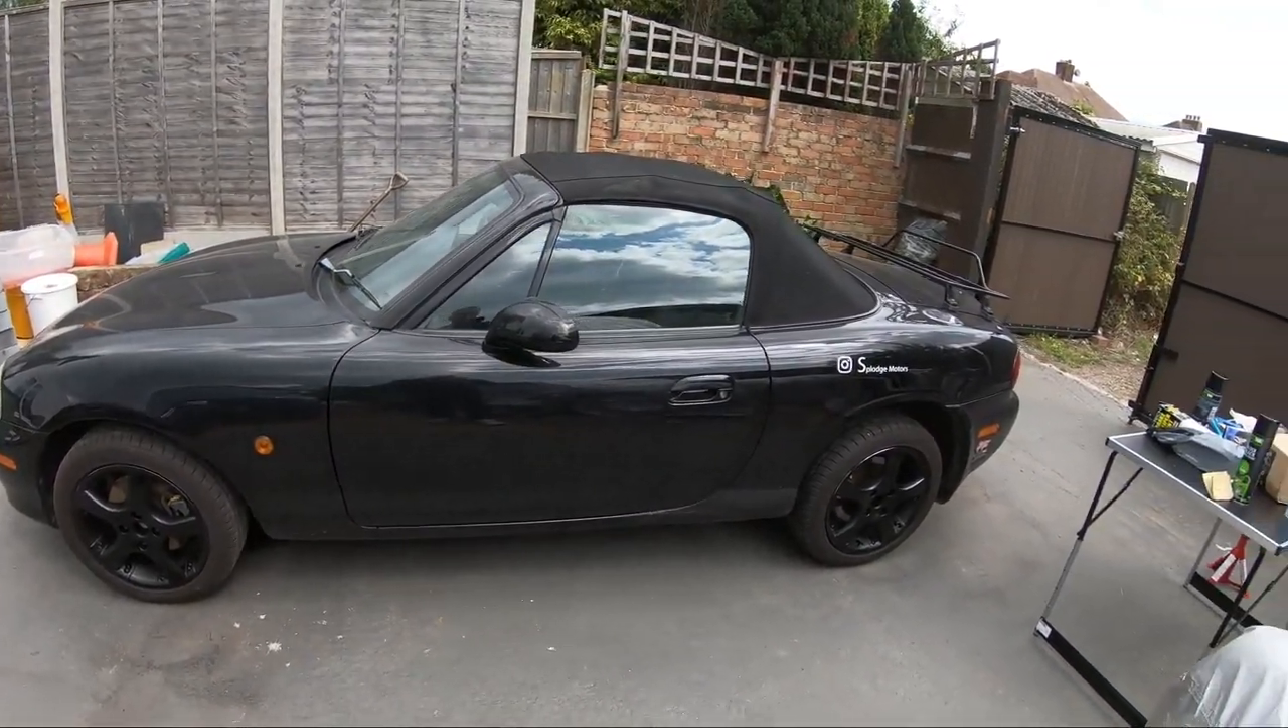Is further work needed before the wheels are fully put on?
No.